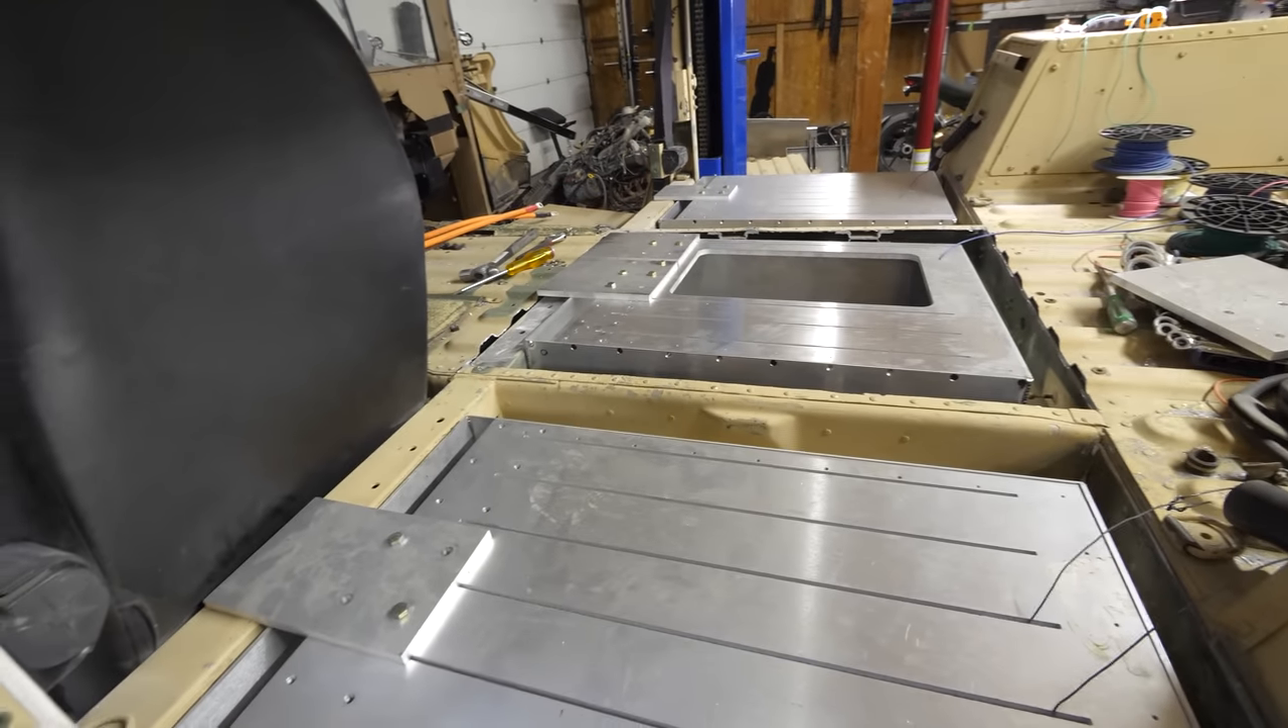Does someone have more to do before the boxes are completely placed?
No.